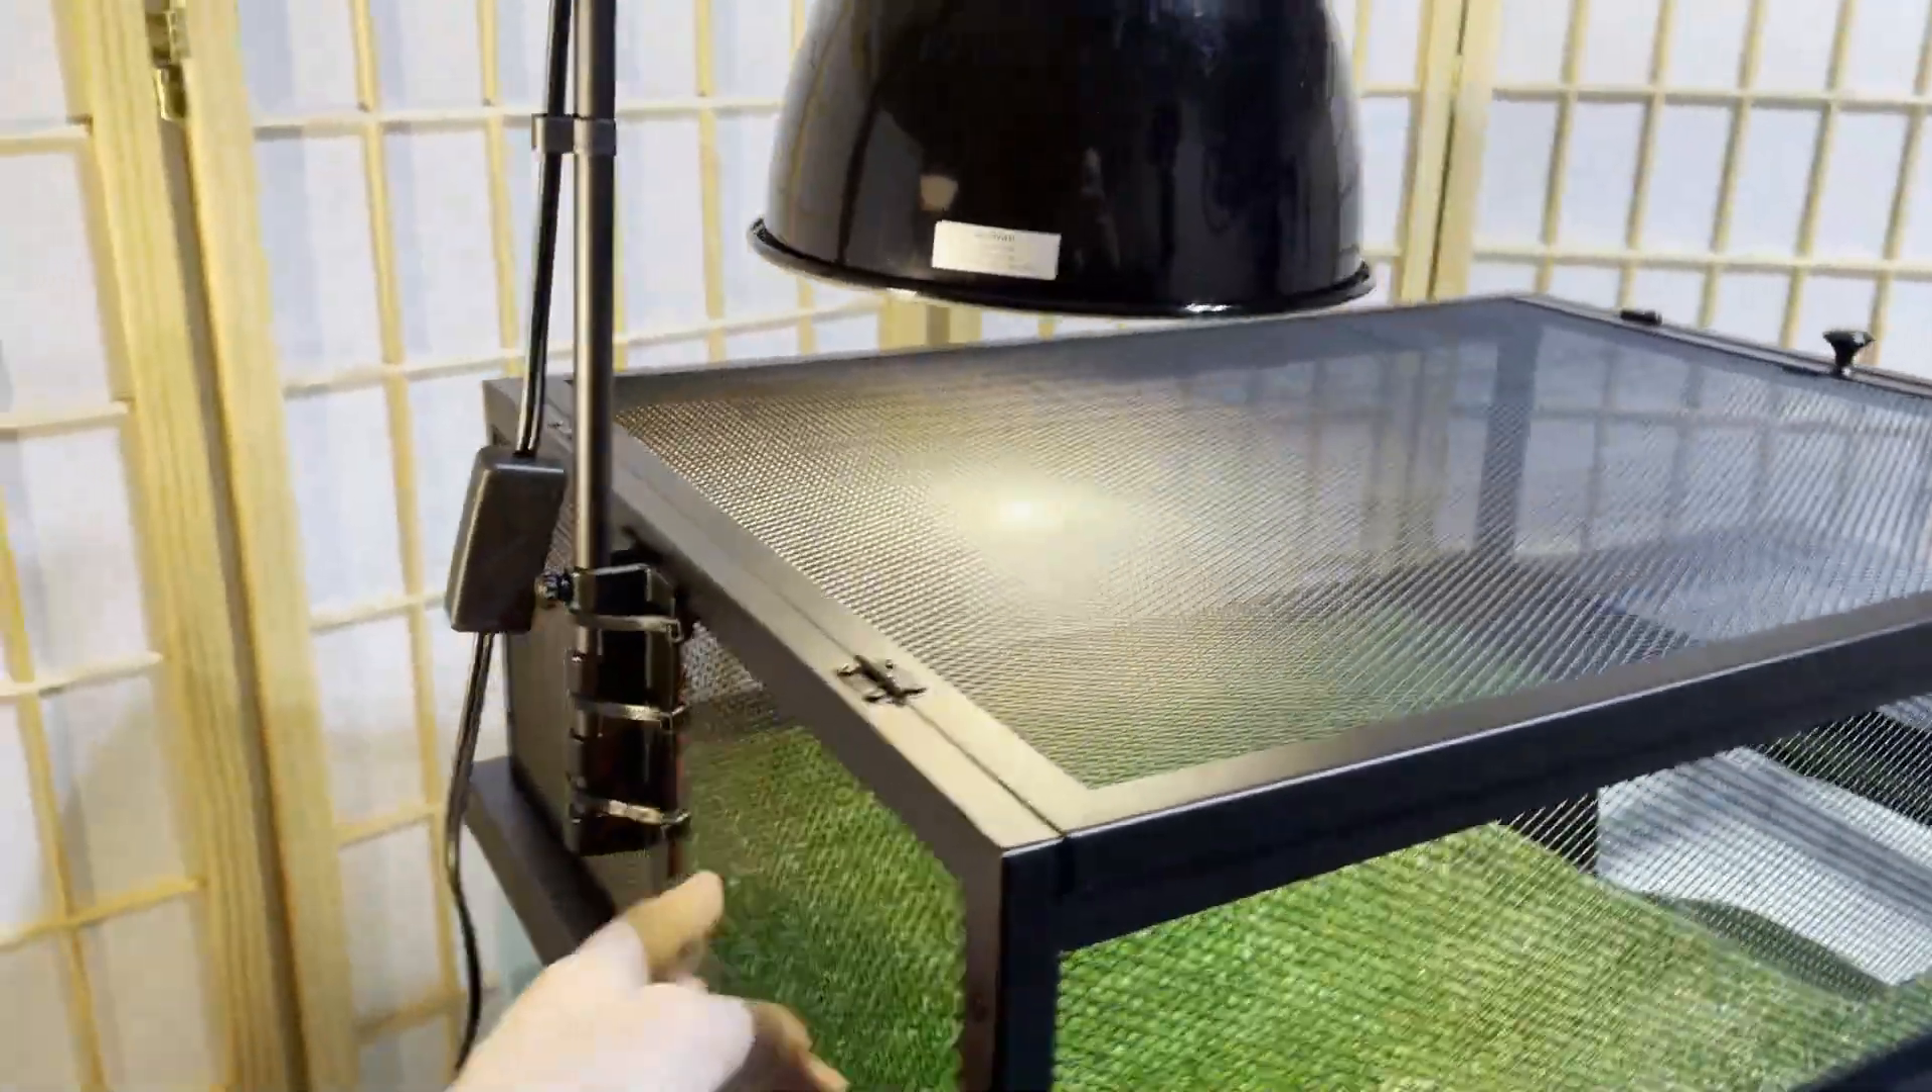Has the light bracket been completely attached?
Yes.